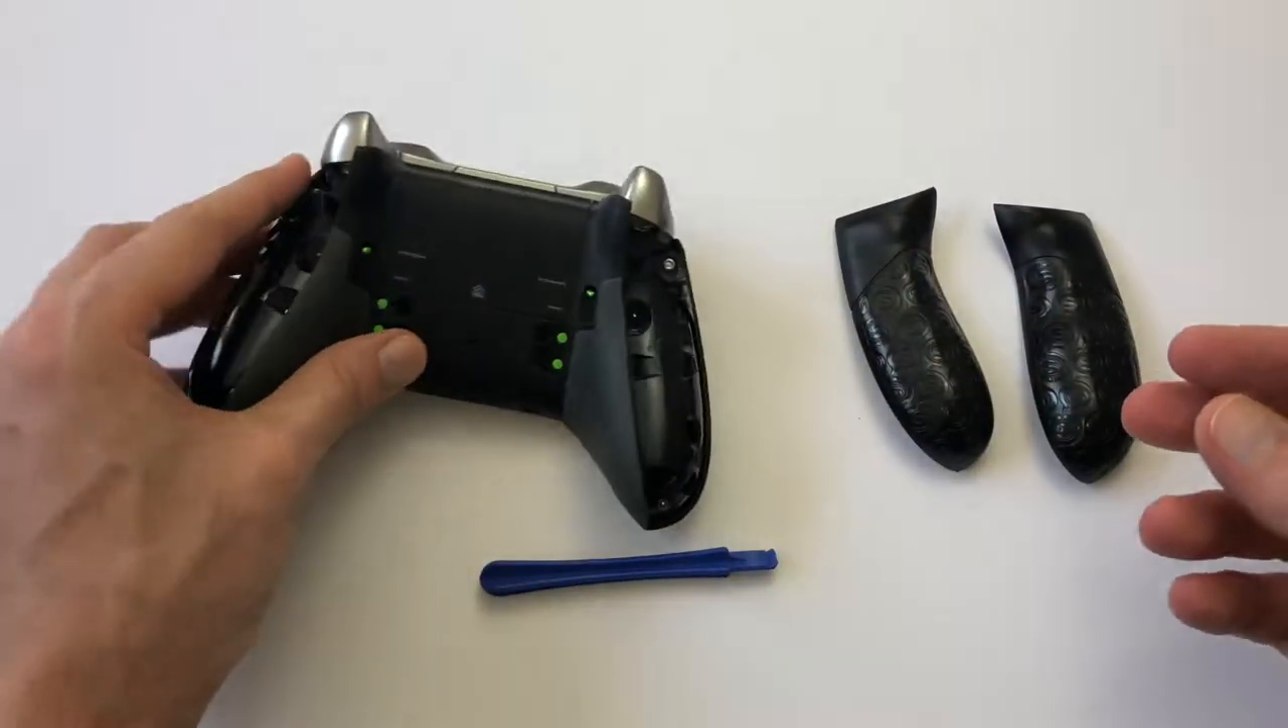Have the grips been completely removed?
Yes.